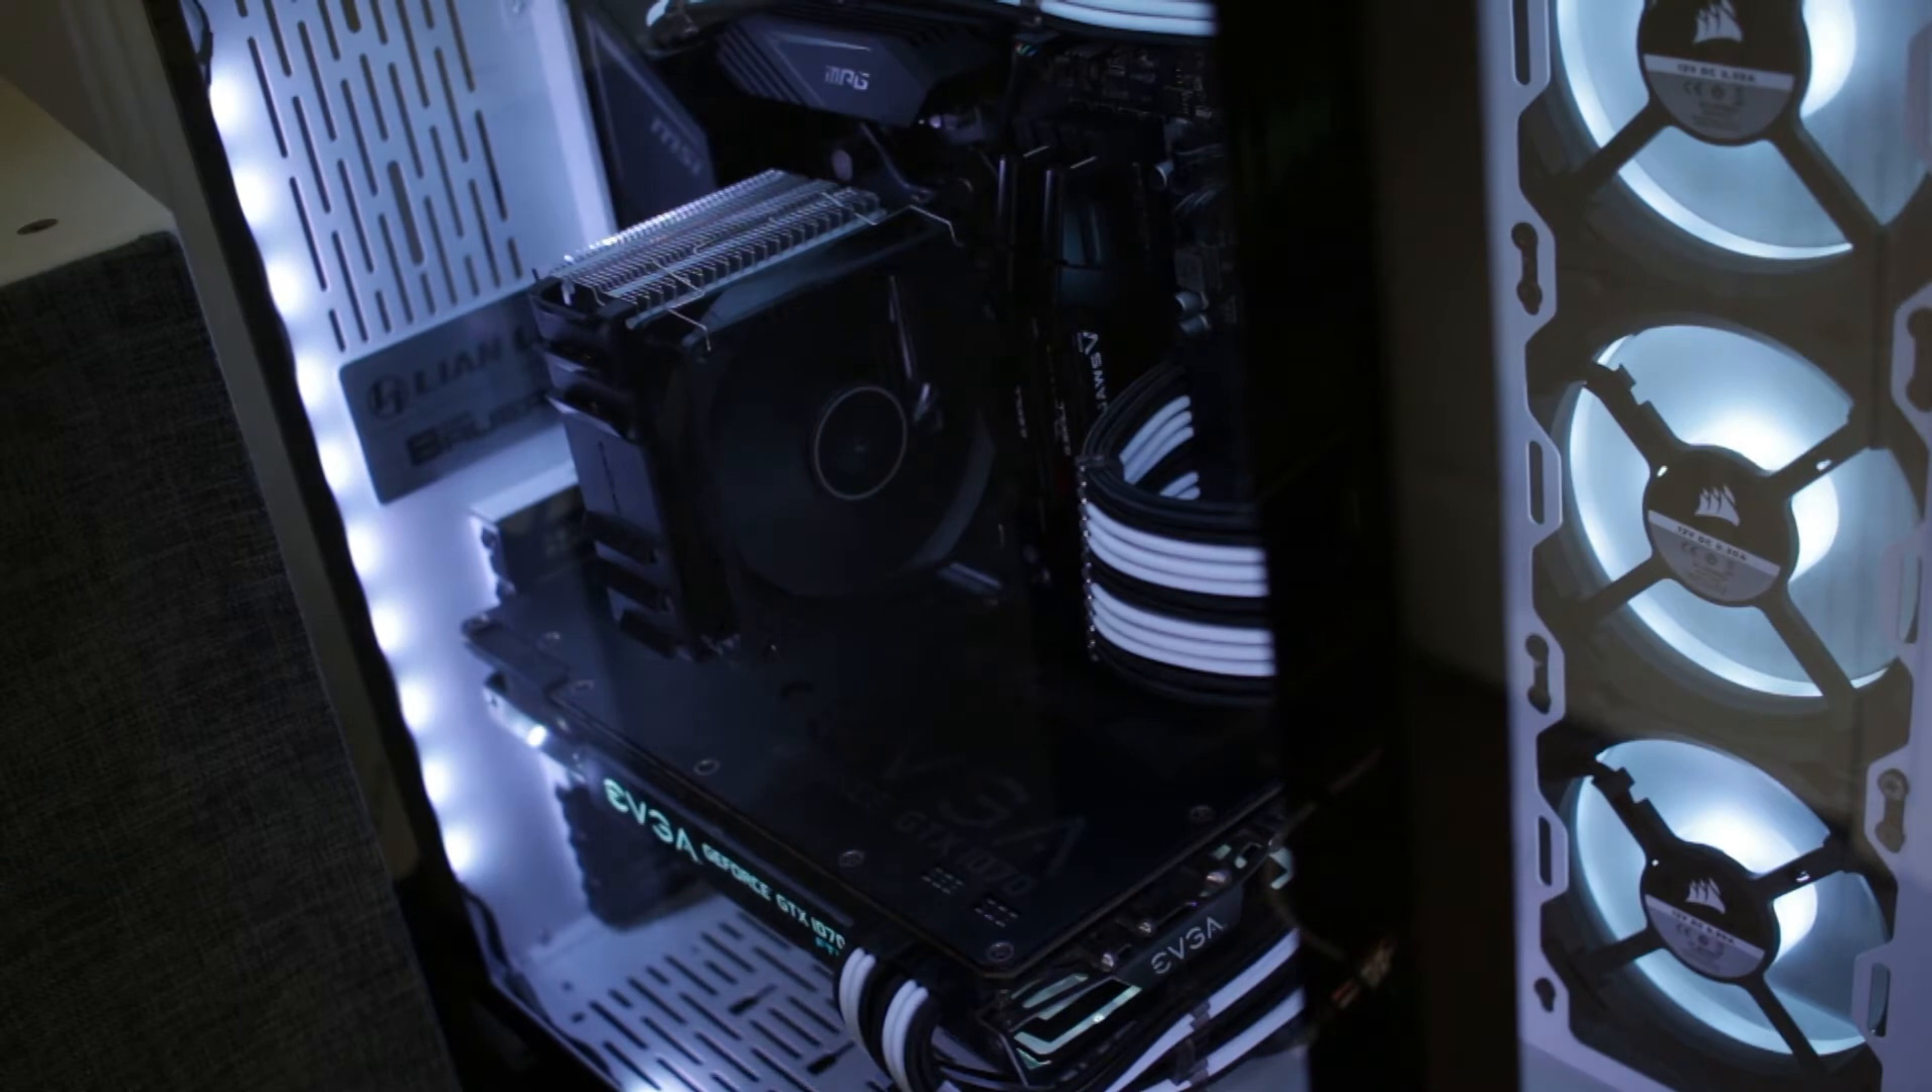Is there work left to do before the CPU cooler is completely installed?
No.